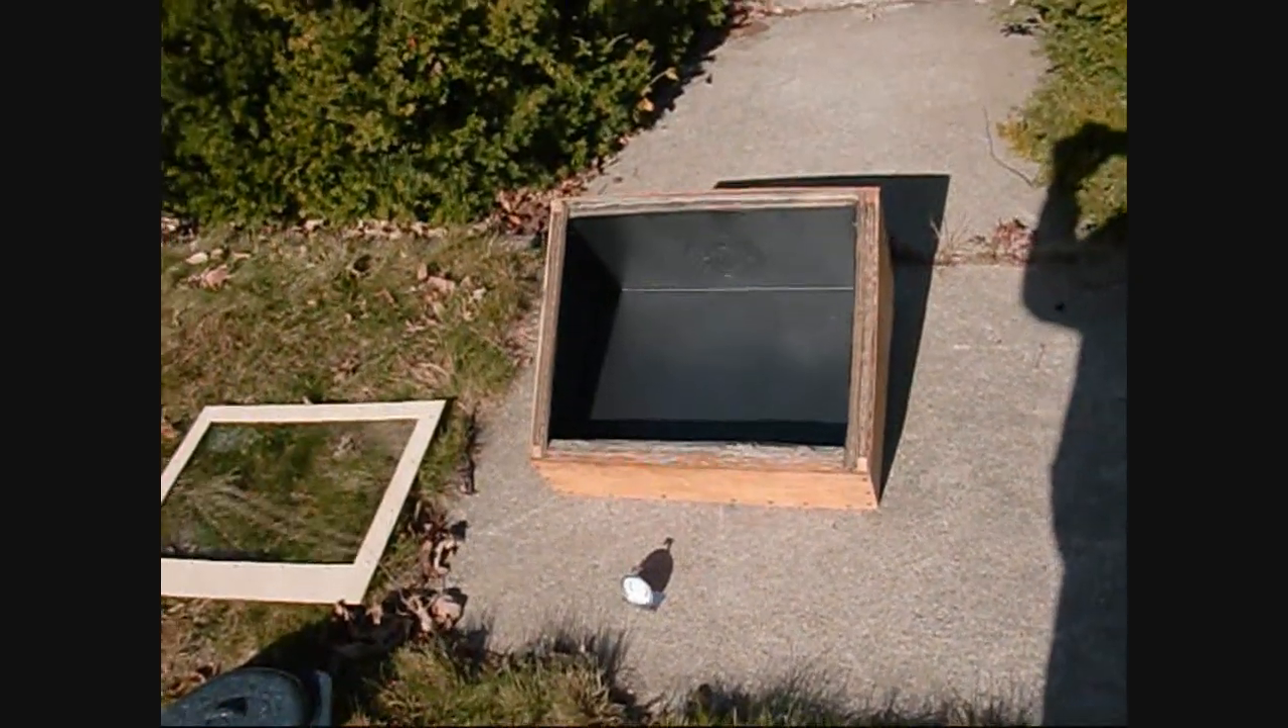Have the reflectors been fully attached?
No.